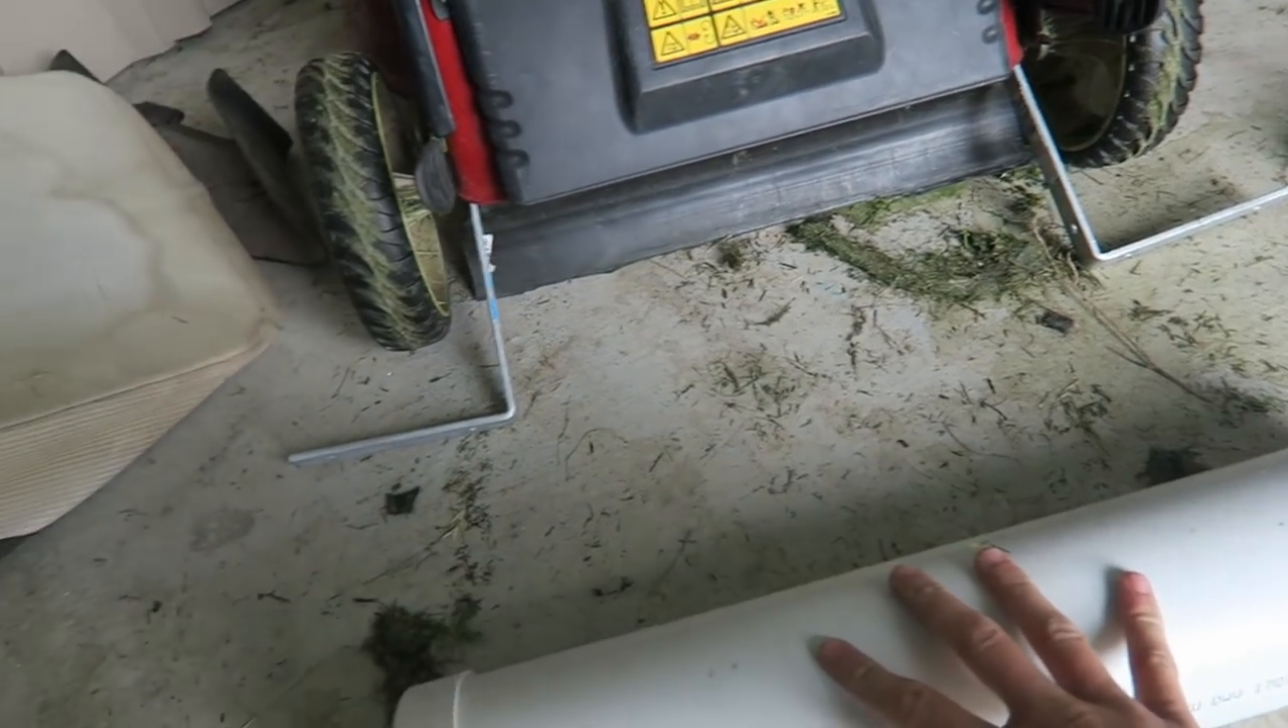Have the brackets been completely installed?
Yes.